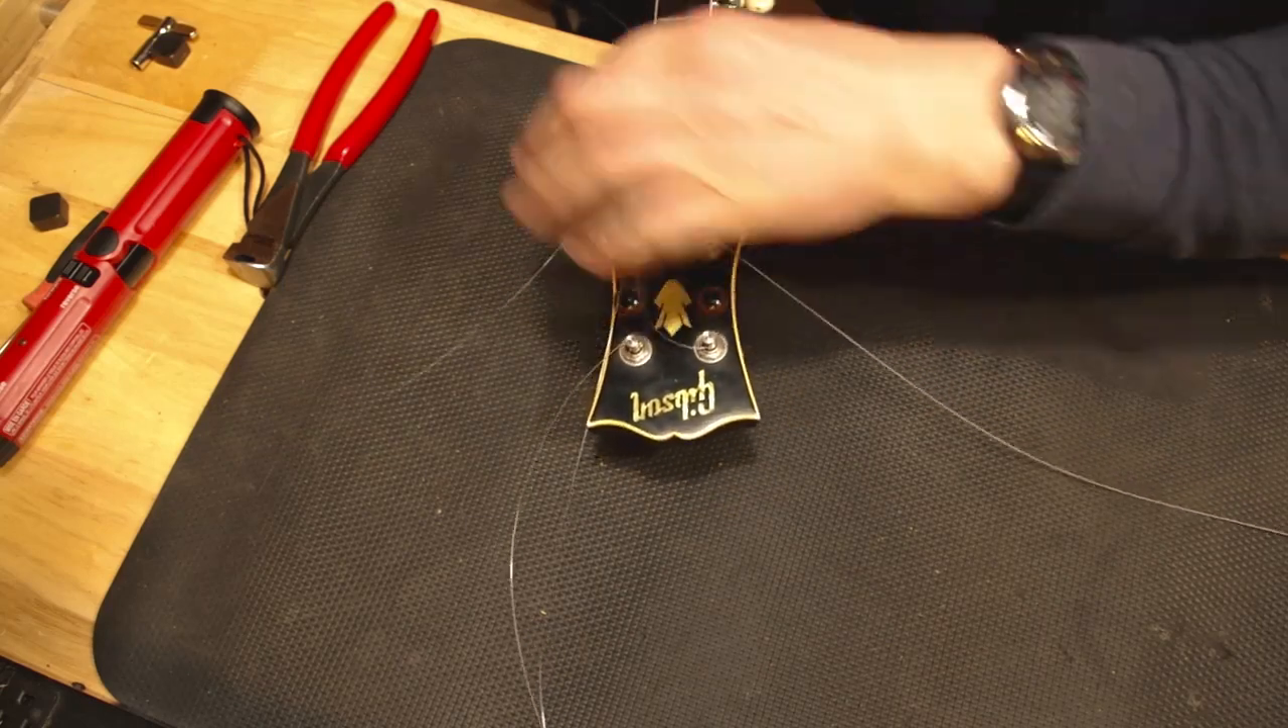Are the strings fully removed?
No.